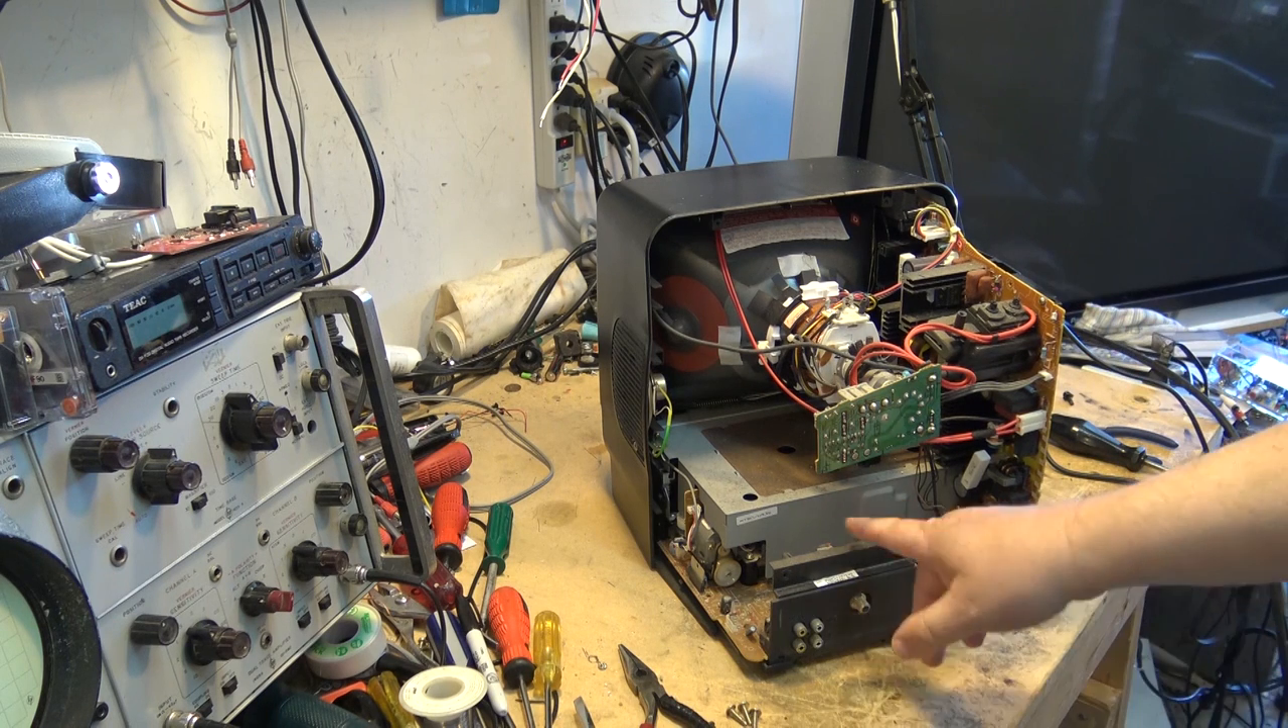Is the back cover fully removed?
Yes.